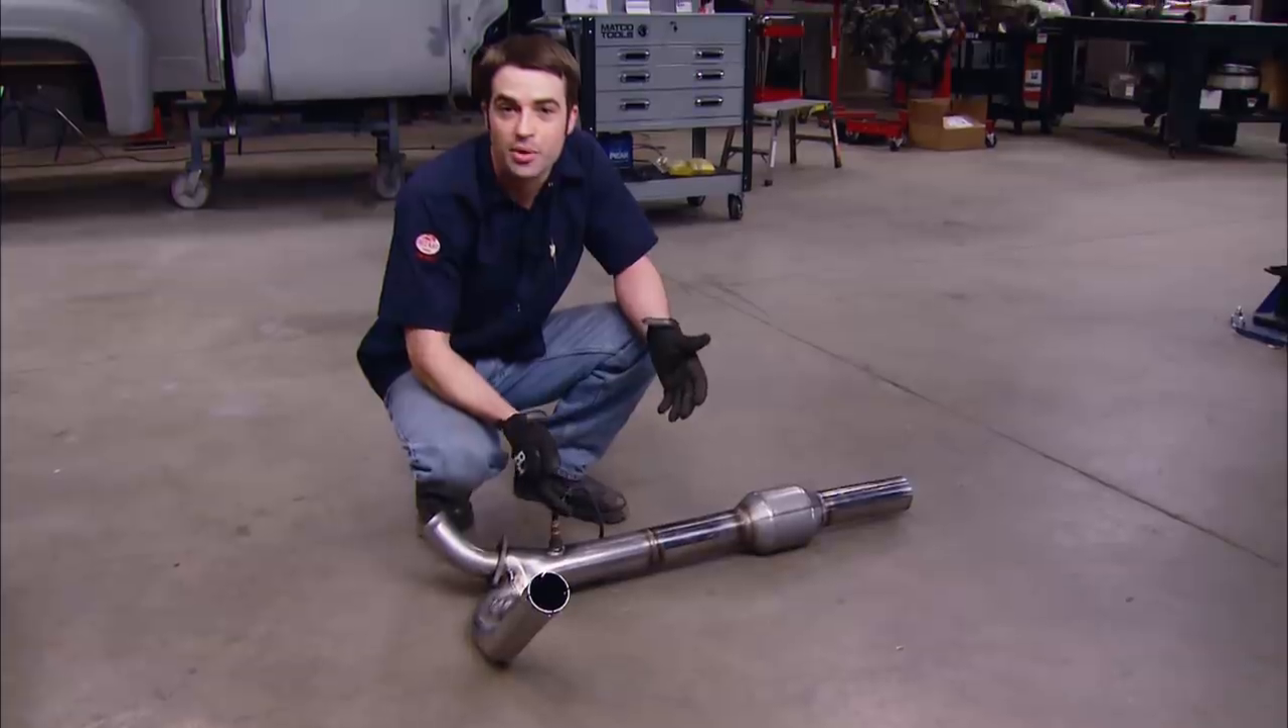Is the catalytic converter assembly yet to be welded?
No.